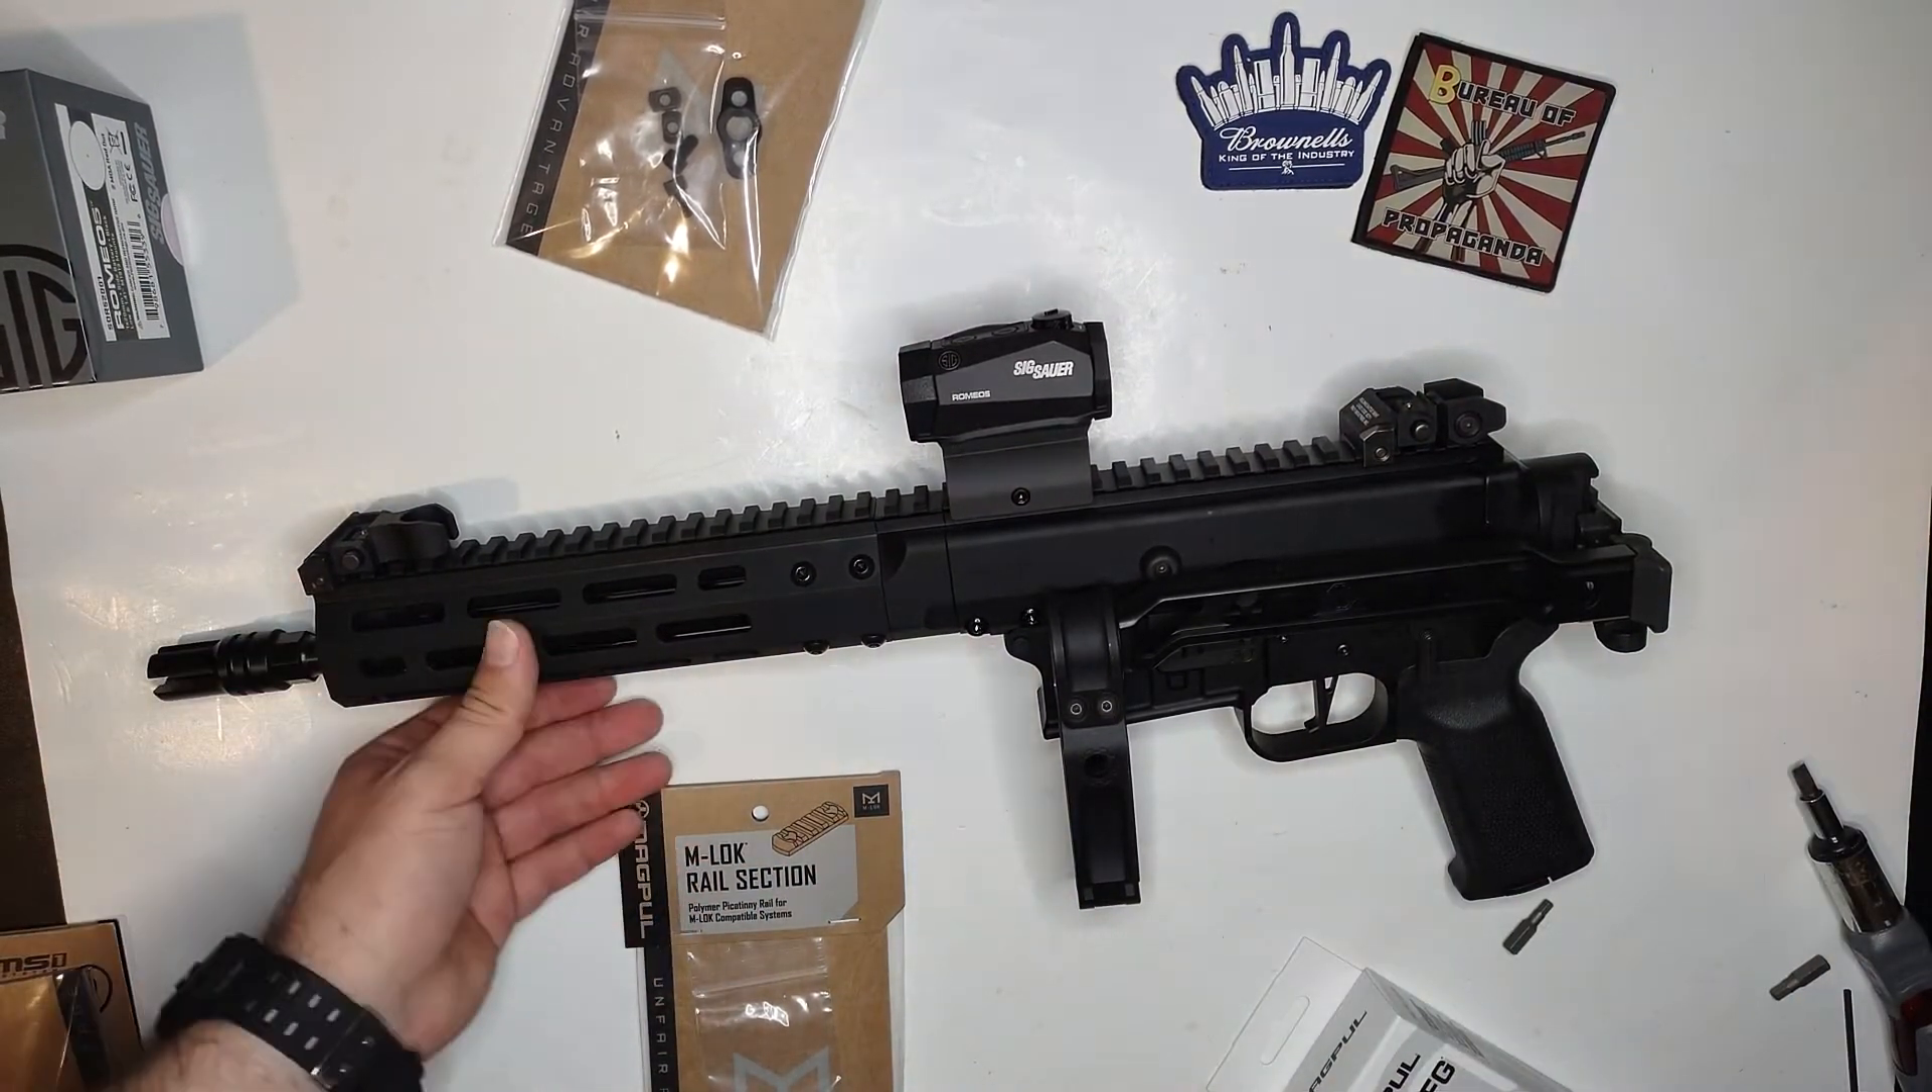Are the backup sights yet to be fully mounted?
No.